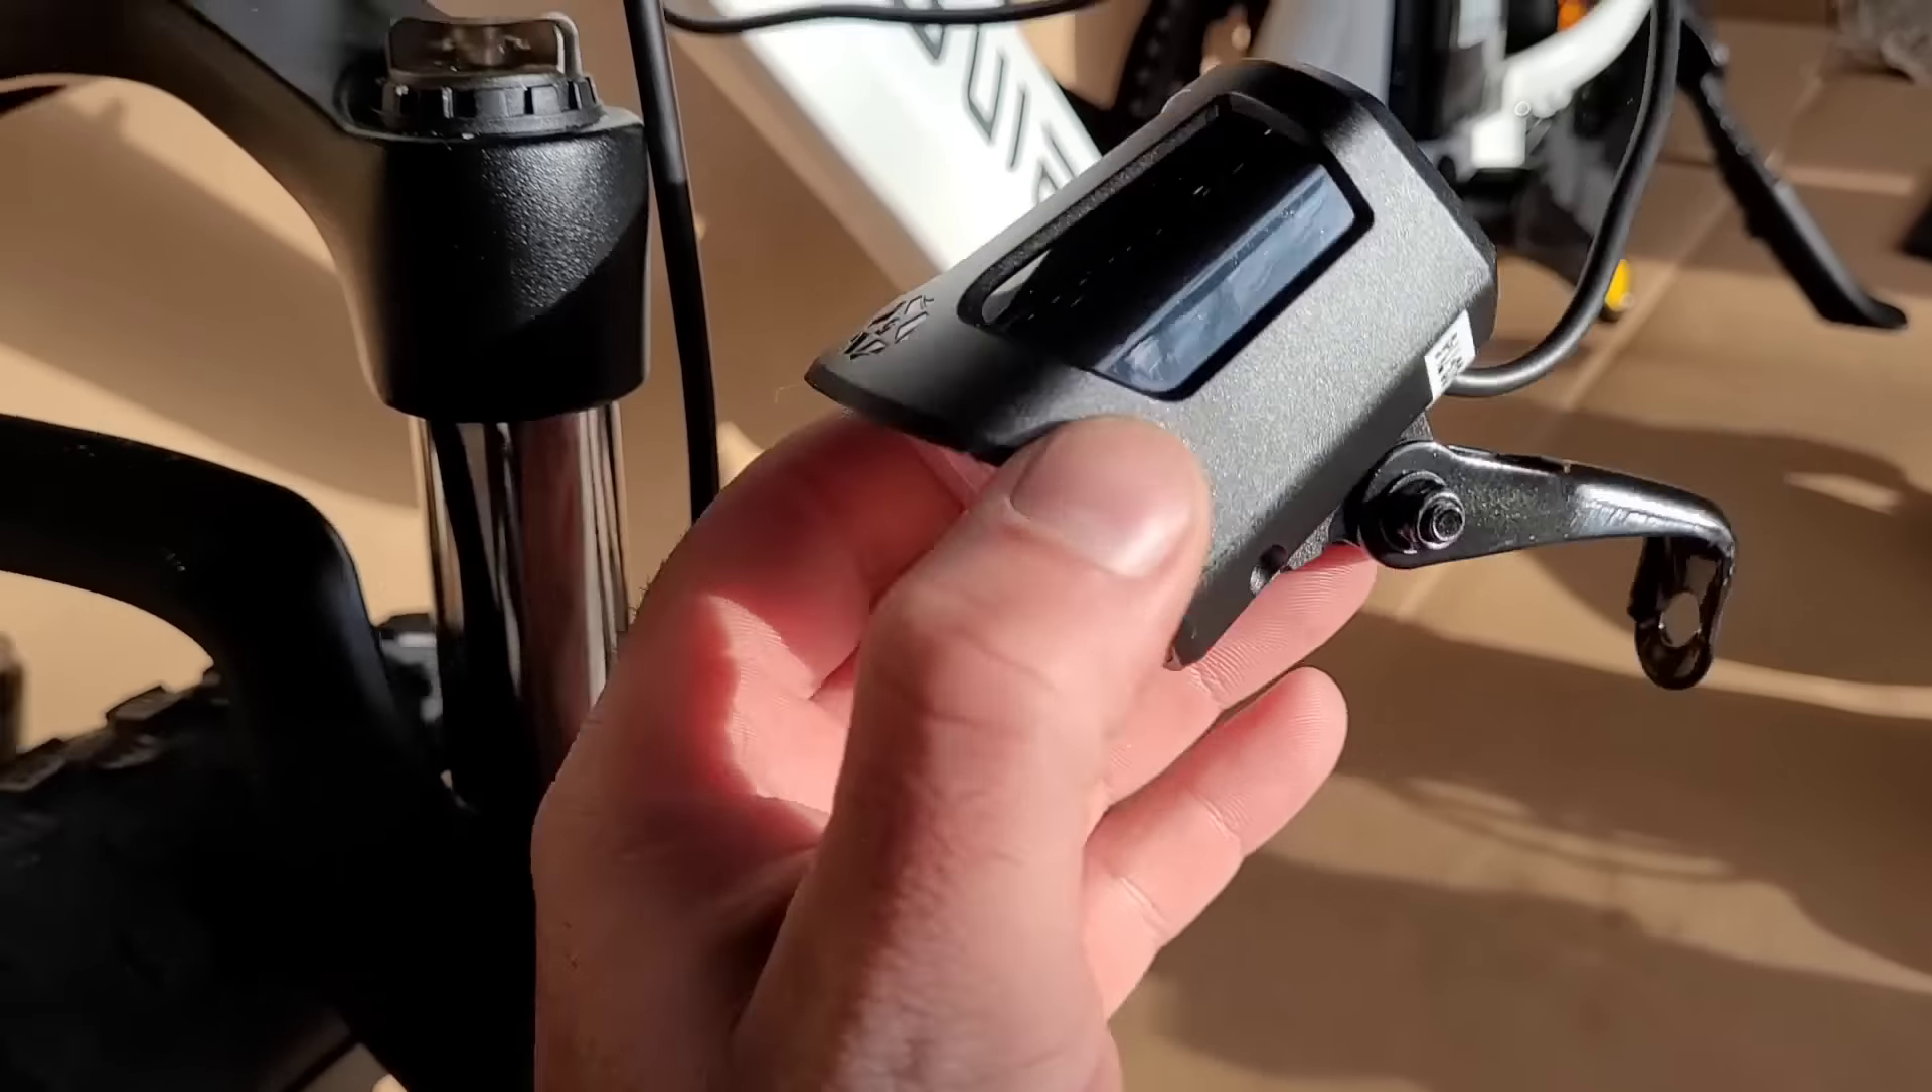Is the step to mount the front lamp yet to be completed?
Yes.